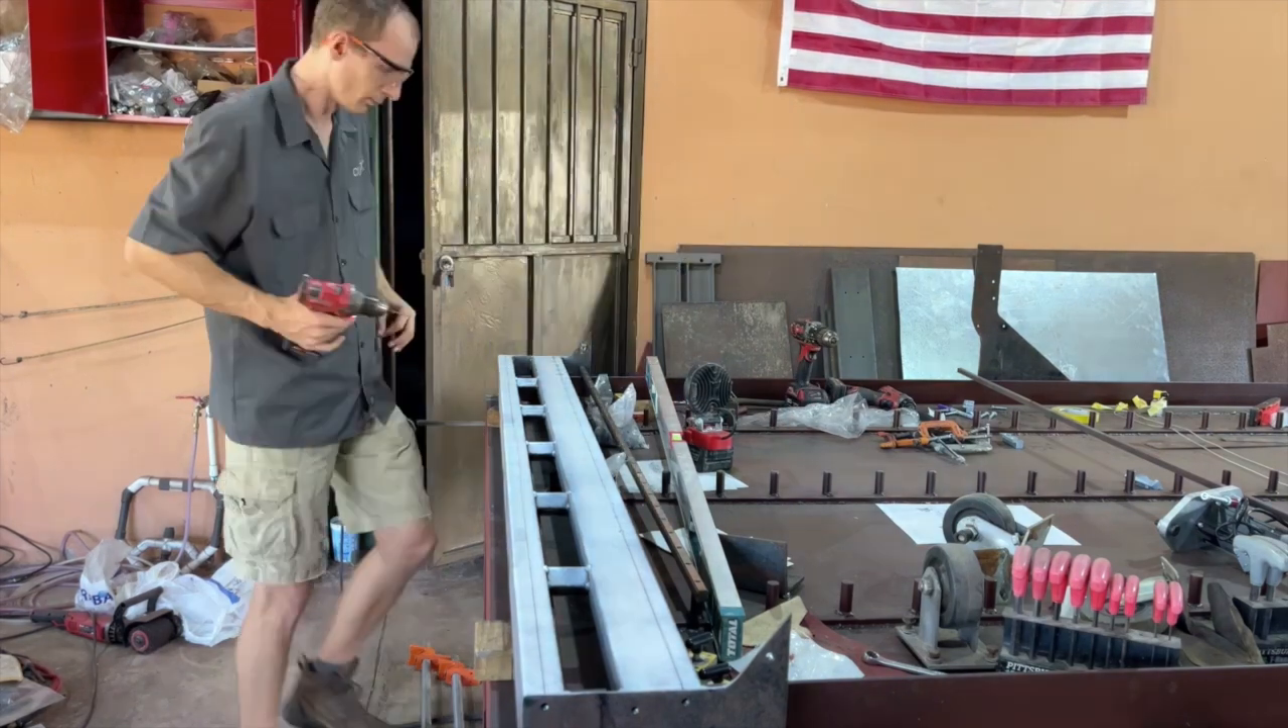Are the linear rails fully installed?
No.